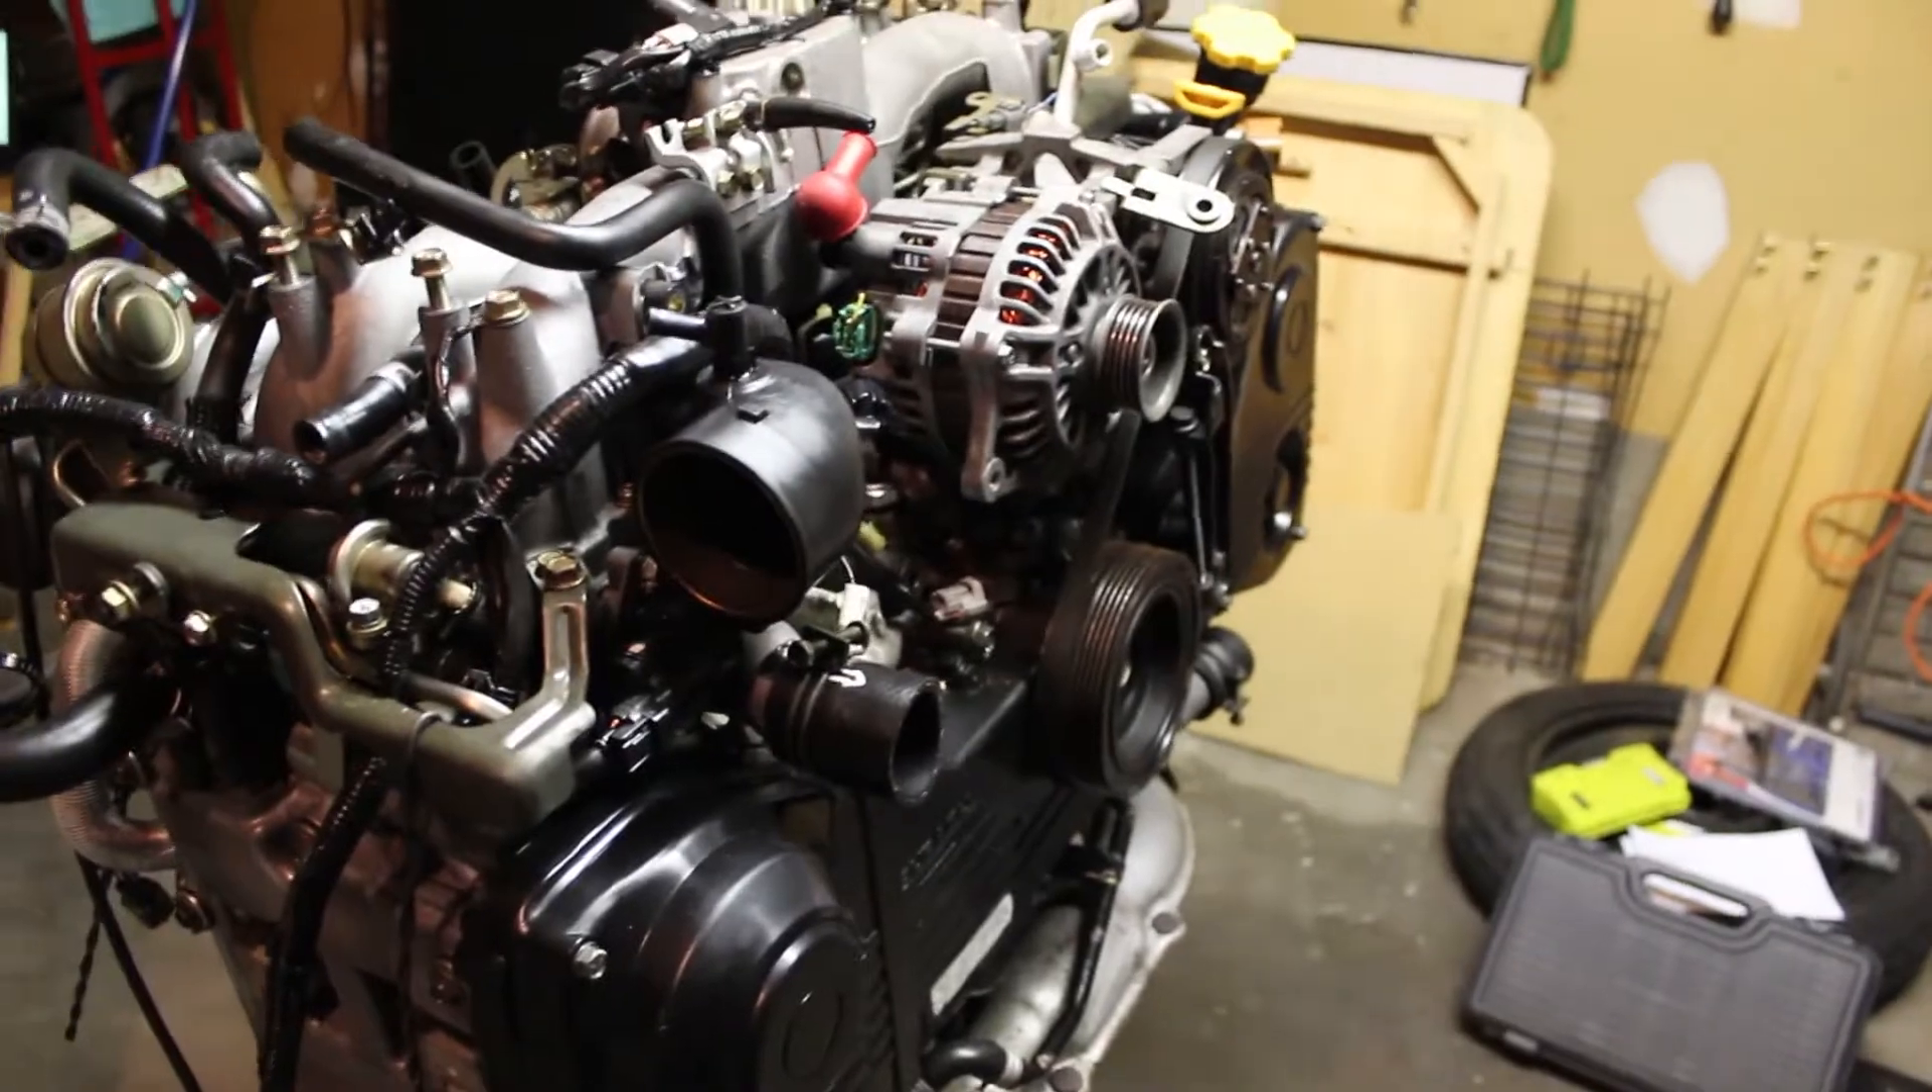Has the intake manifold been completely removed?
No.